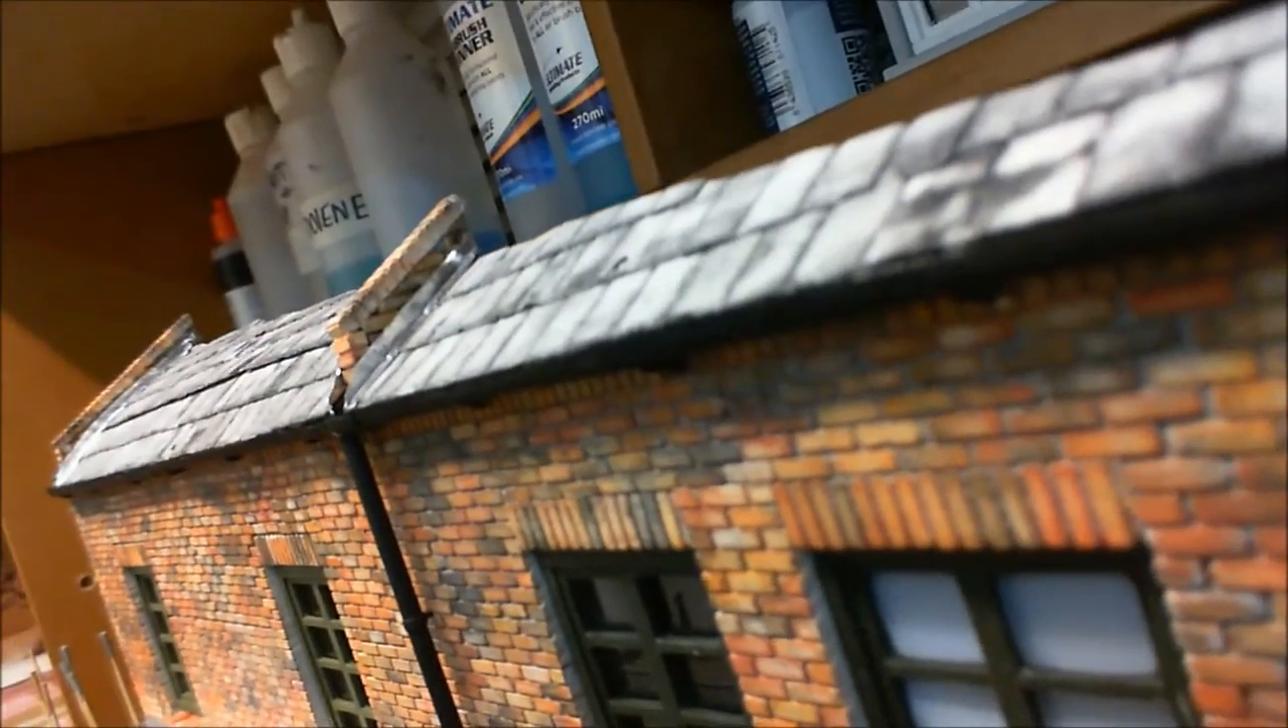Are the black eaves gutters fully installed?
Yes.